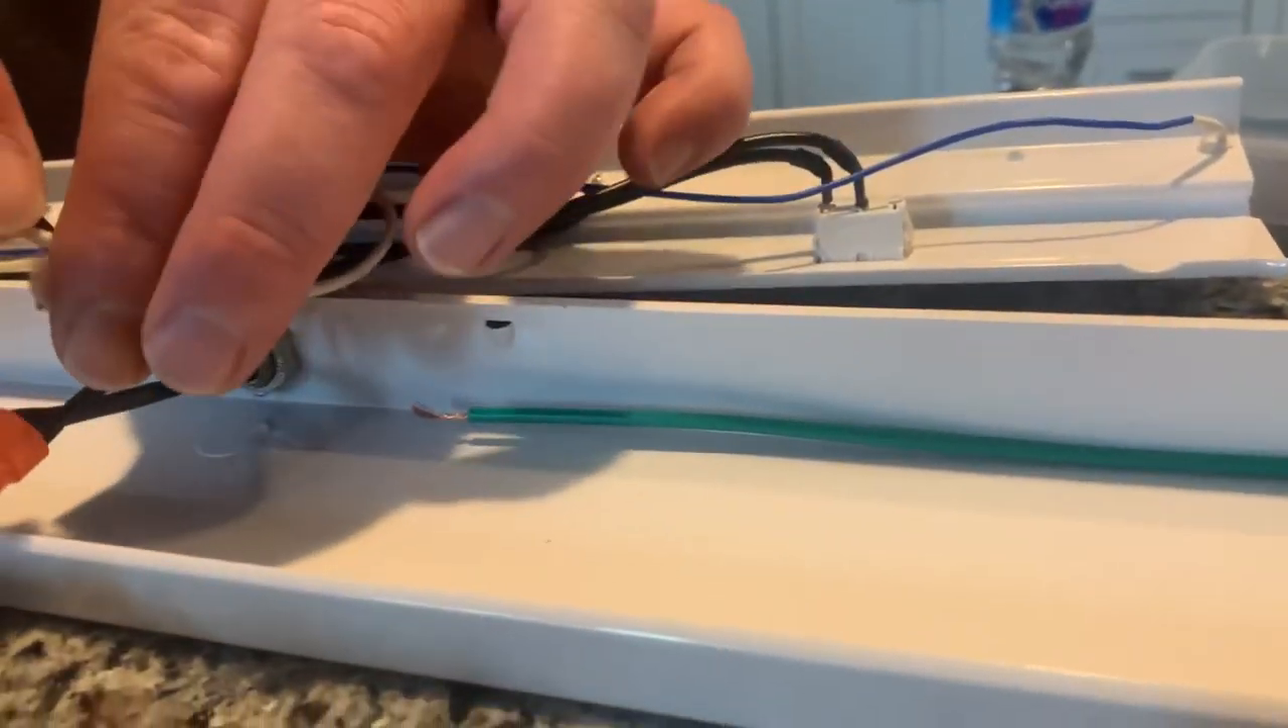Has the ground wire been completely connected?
No.